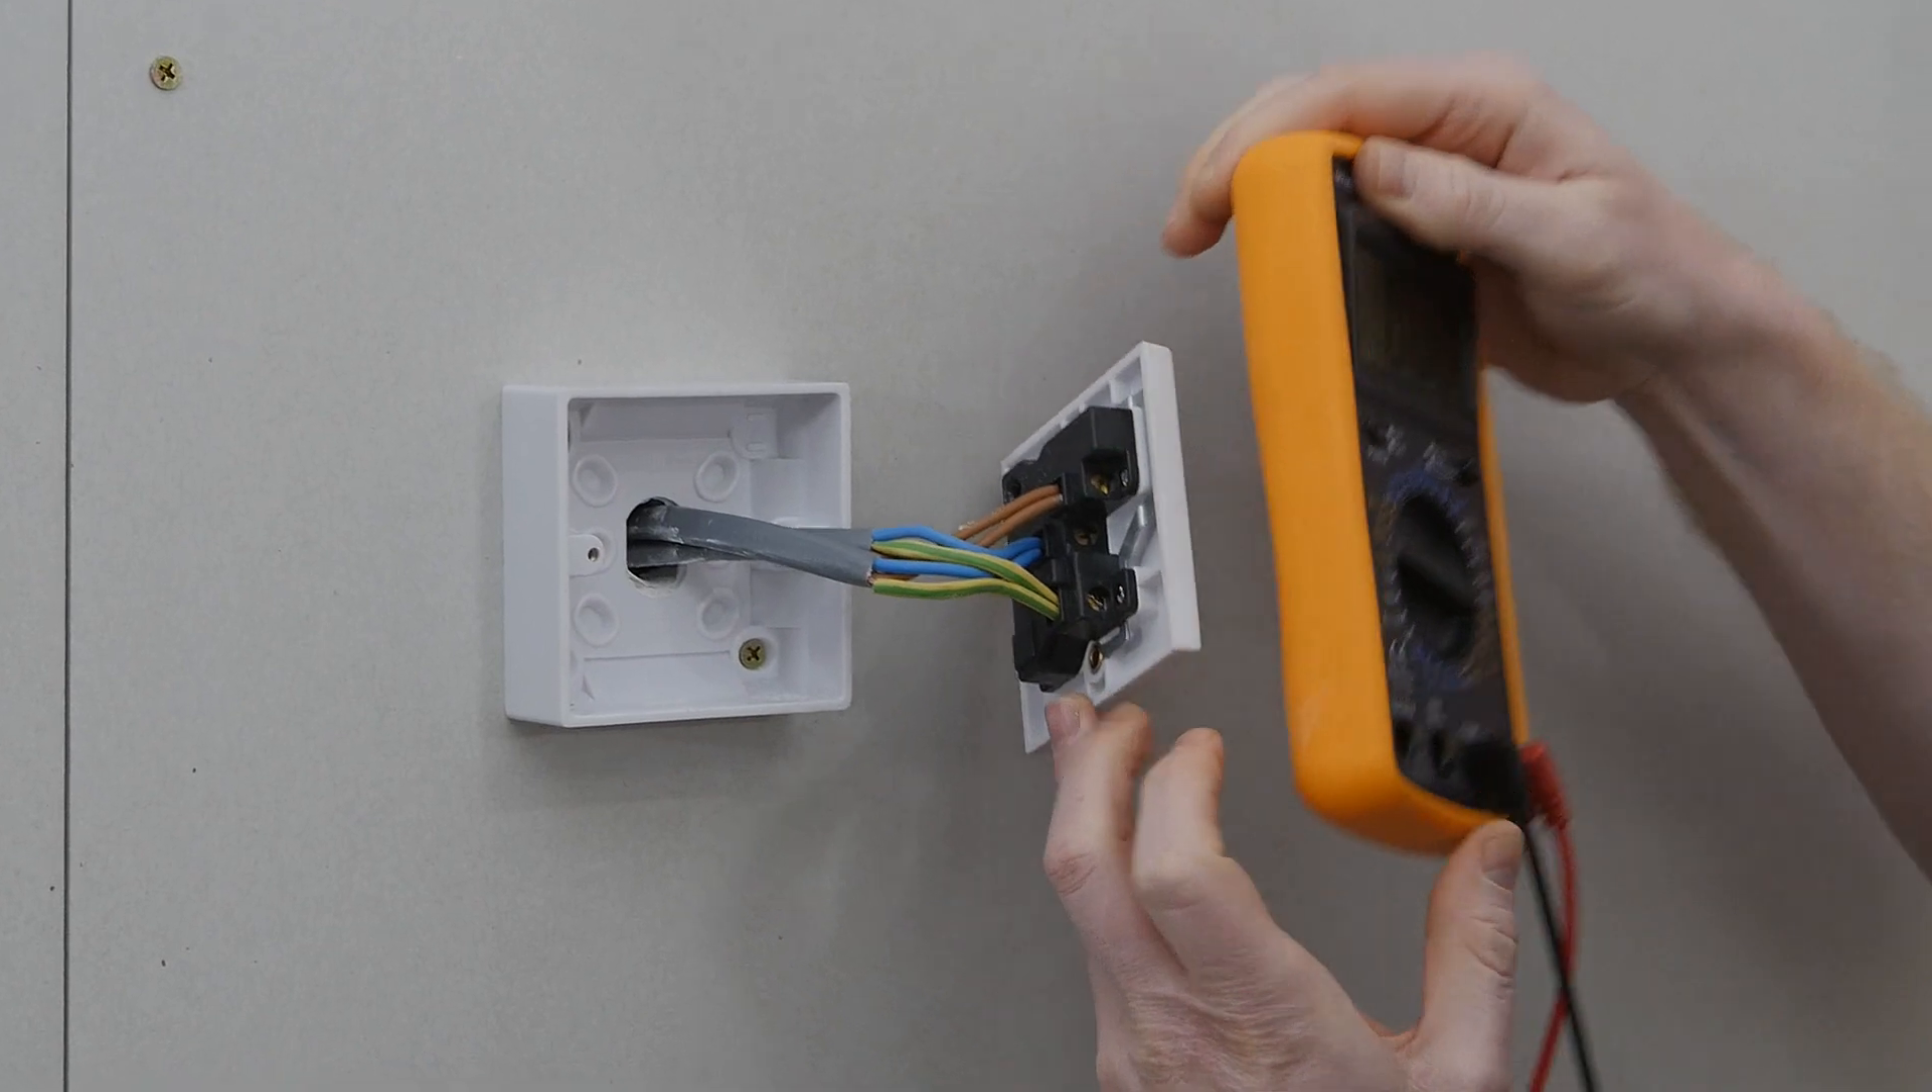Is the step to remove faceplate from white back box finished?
Yes.